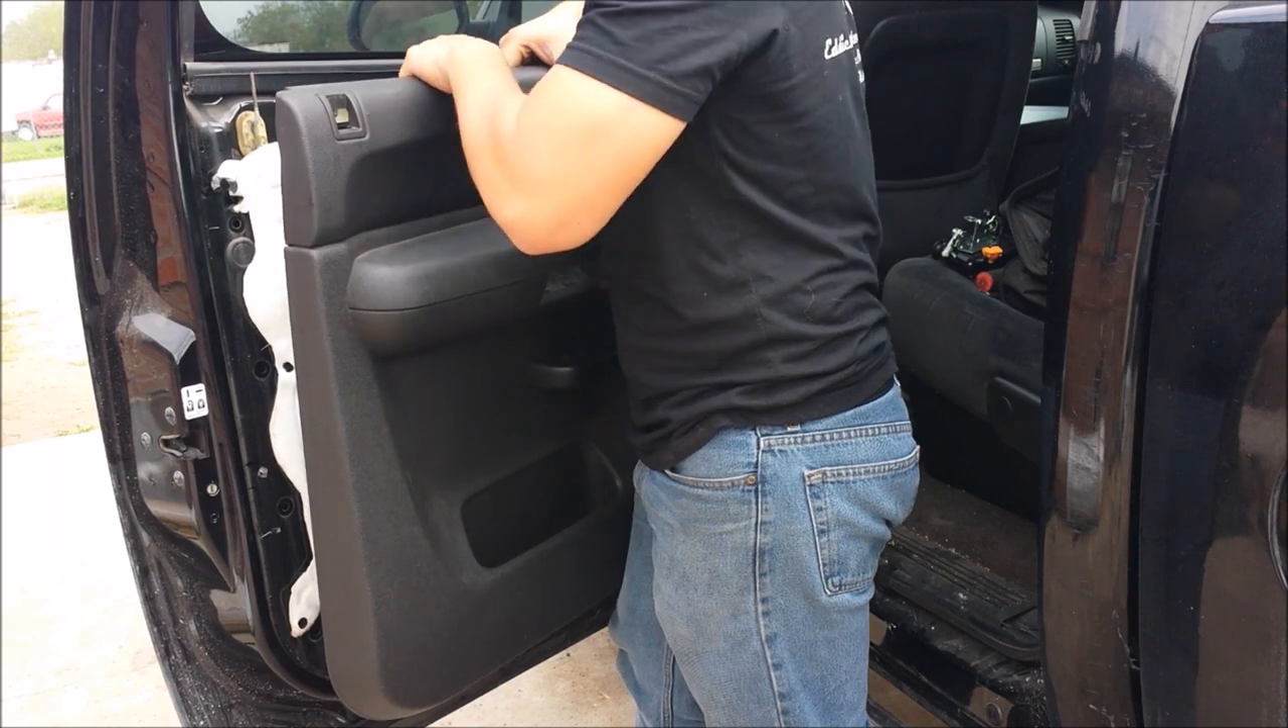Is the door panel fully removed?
No.